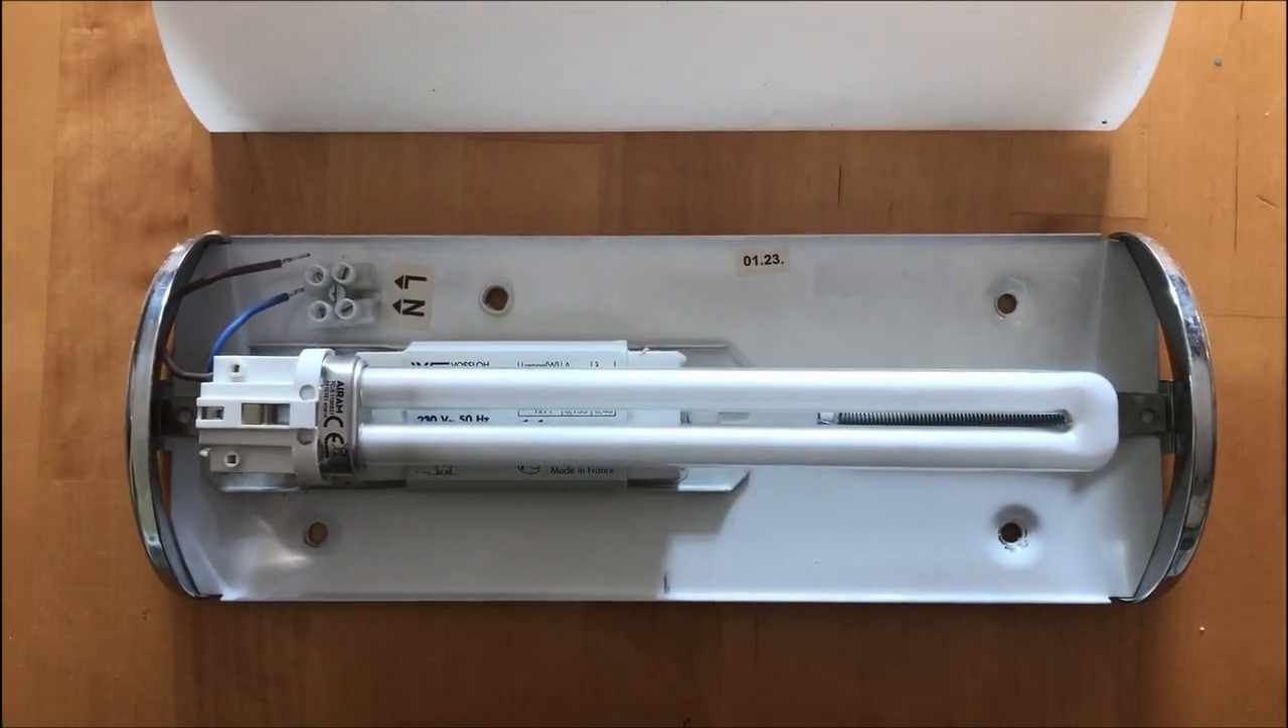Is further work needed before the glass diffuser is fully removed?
No.